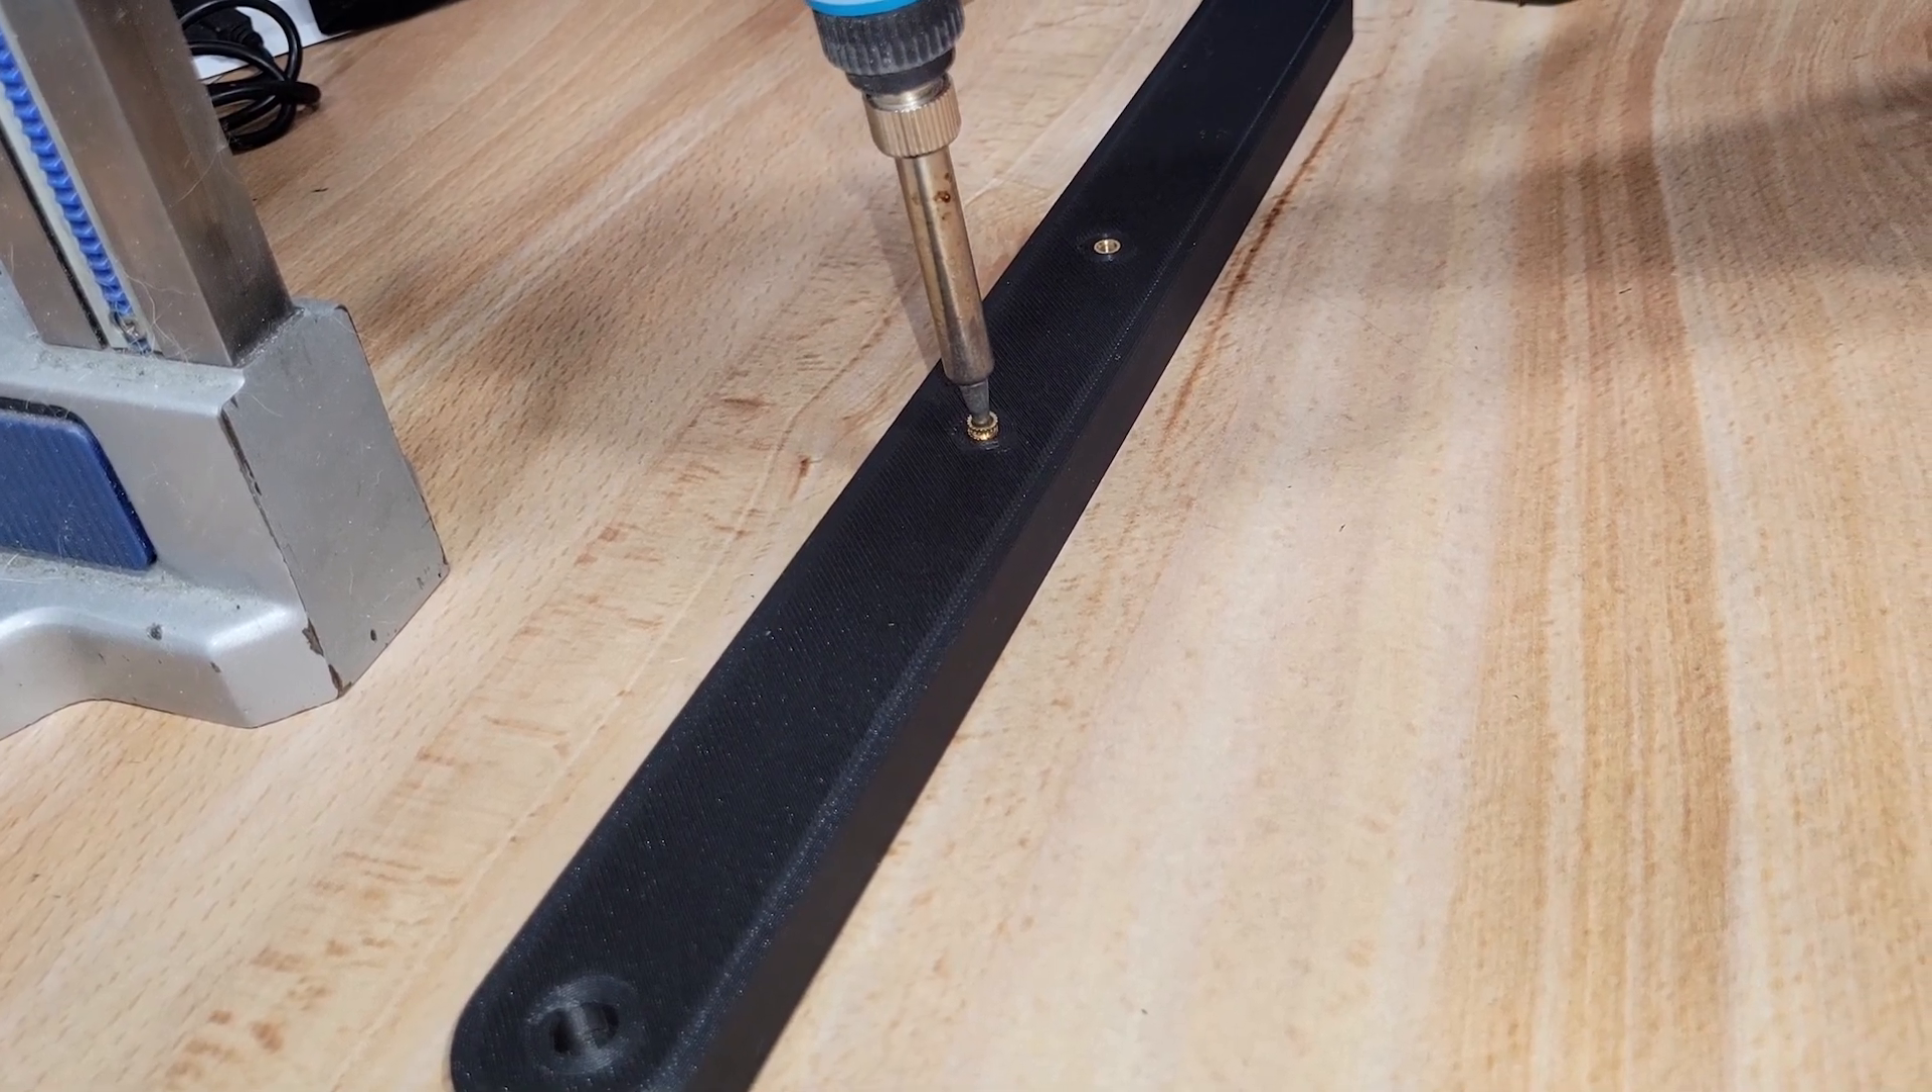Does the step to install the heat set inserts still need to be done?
Yes.